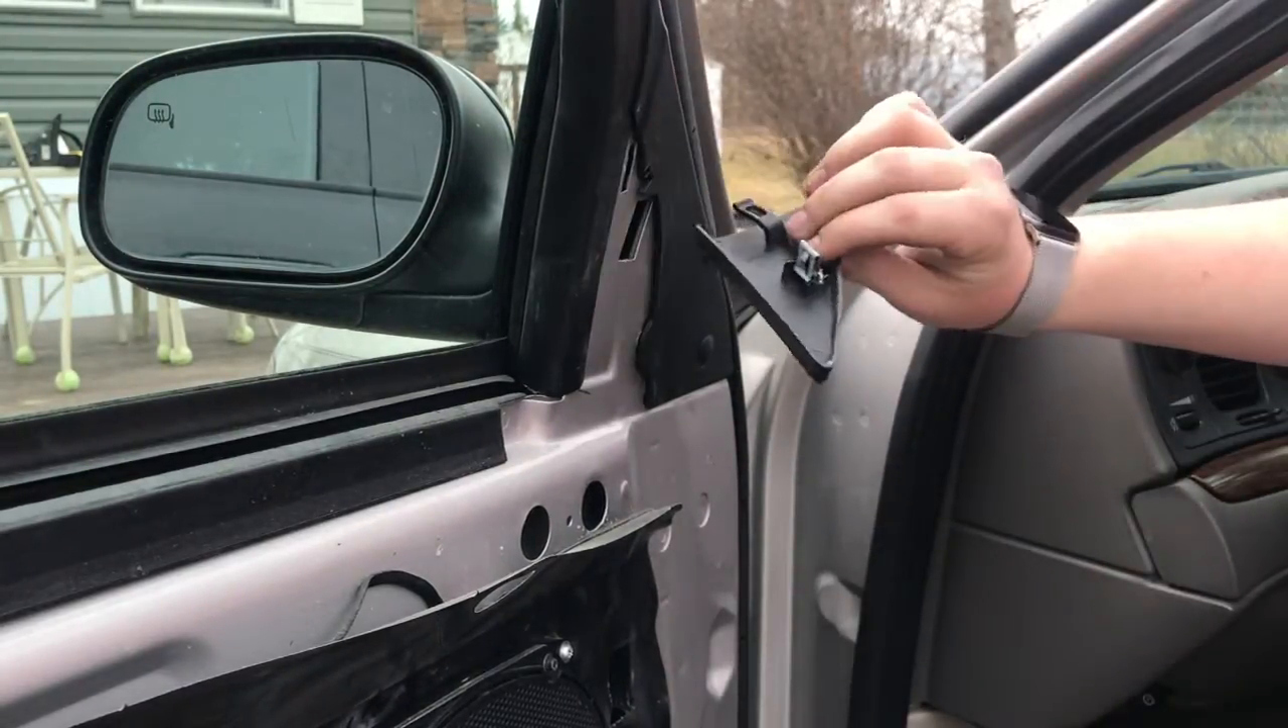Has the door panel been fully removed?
Yes.